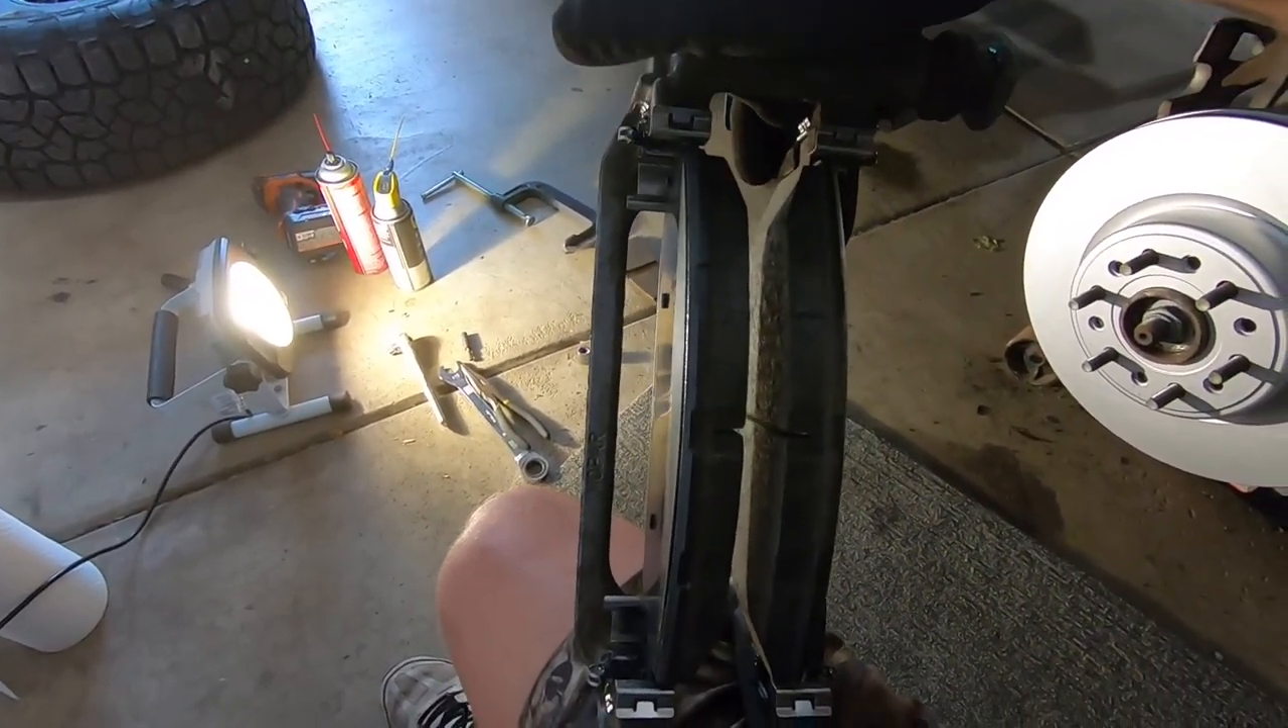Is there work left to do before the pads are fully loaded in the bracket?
No.